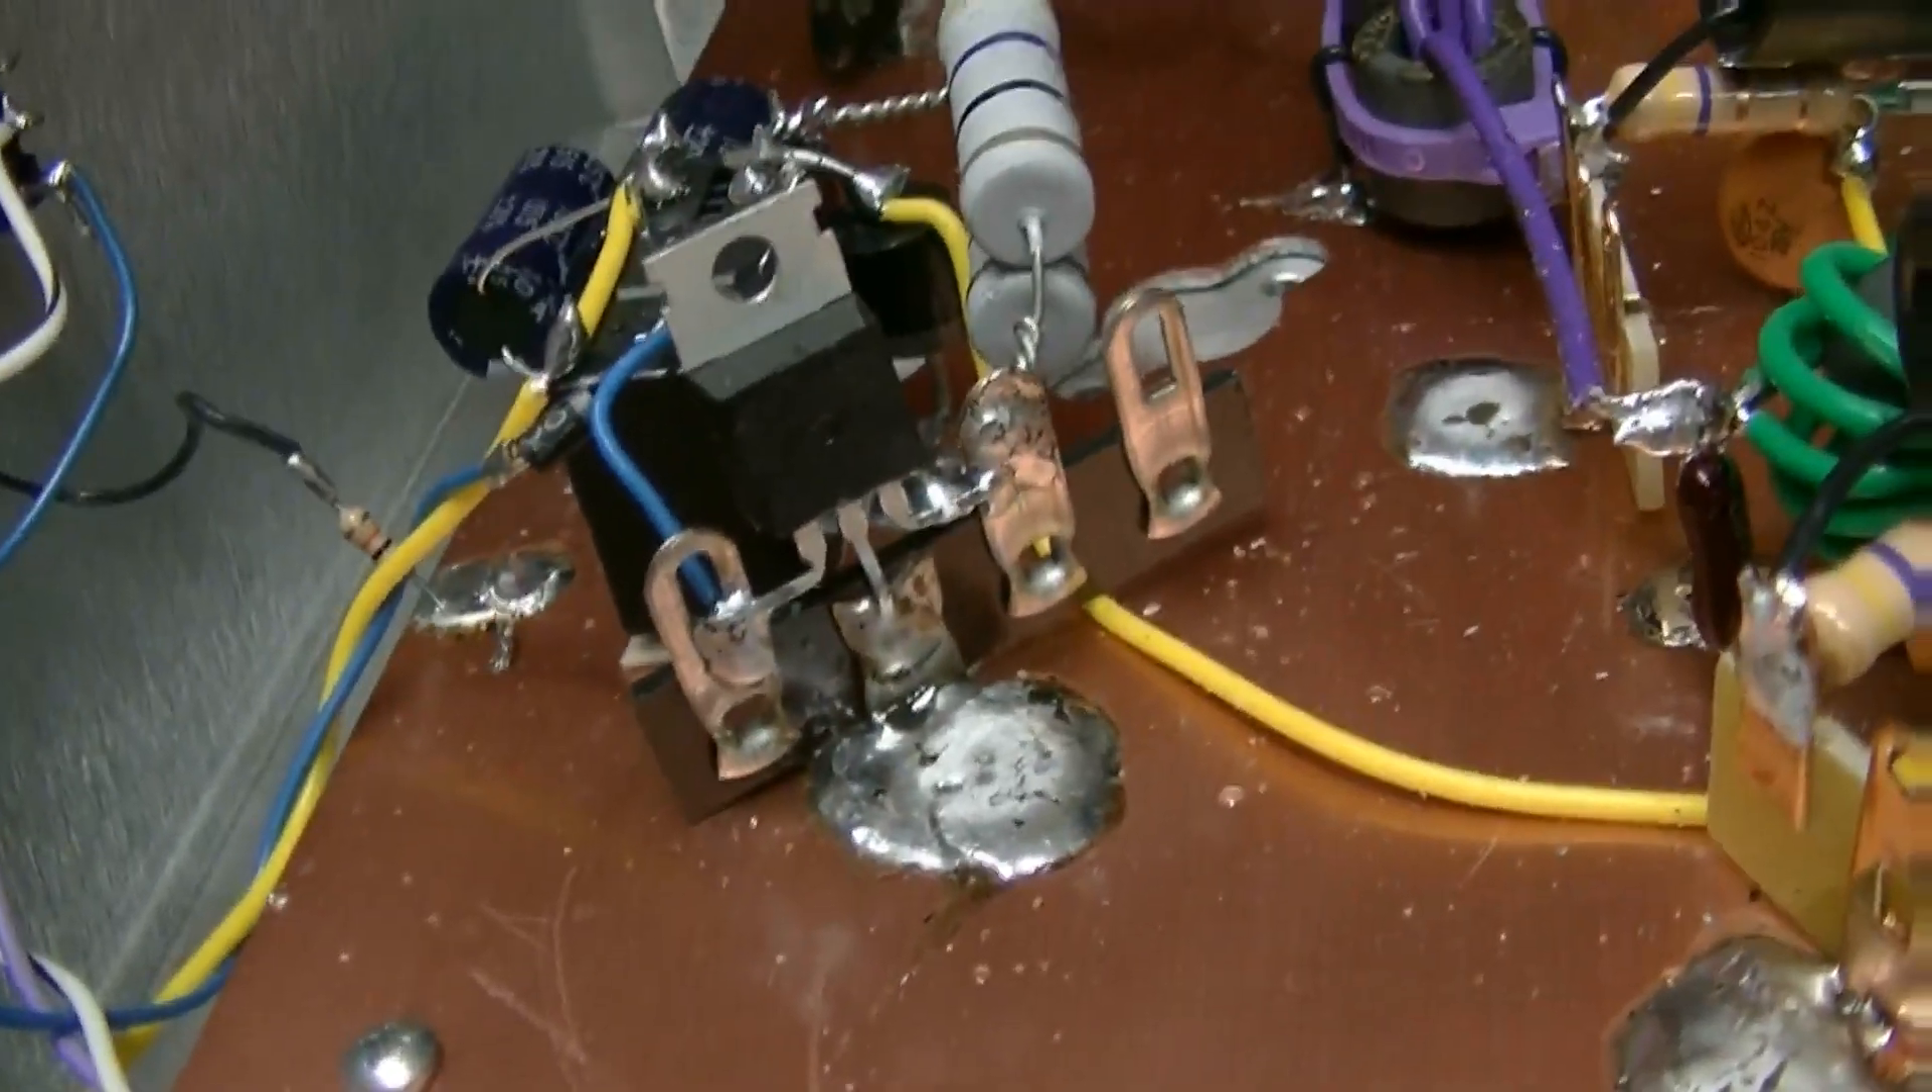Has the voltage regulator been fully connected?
Yes.